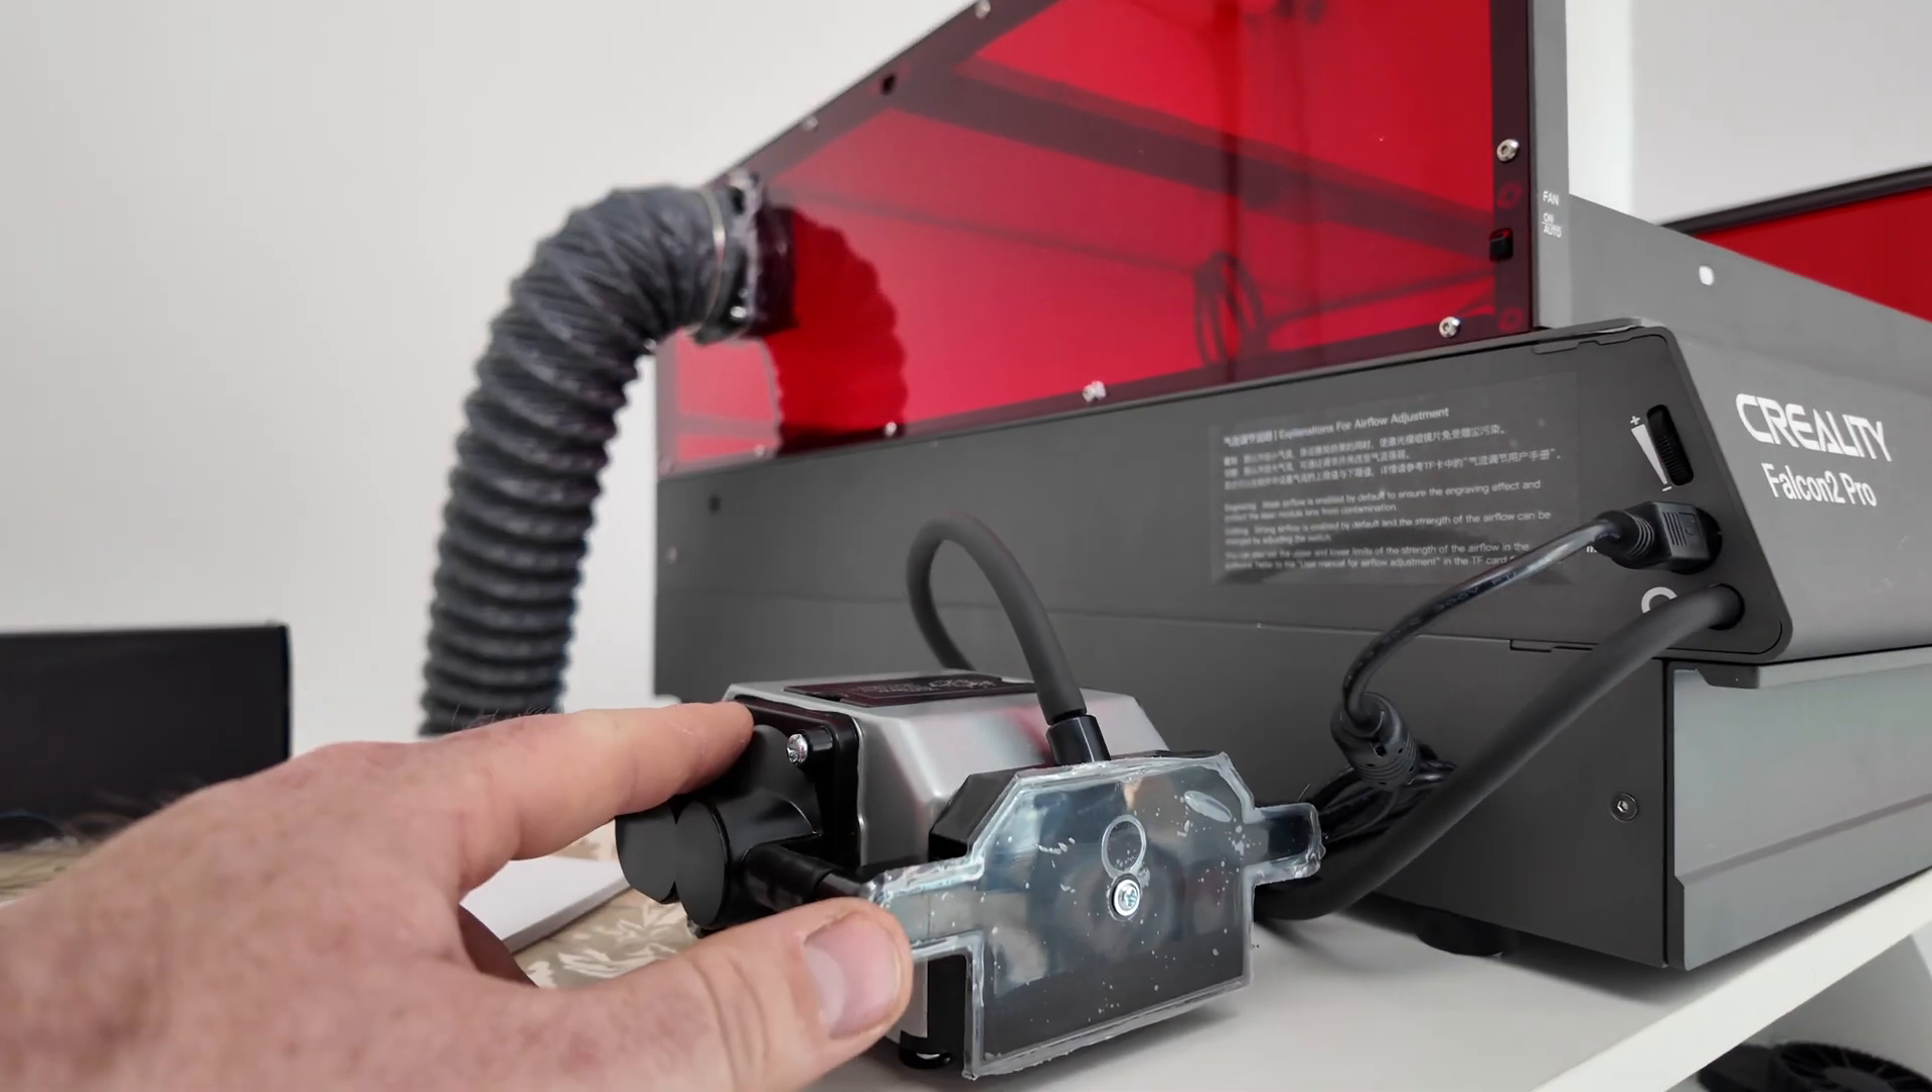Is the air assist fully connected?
Yes.